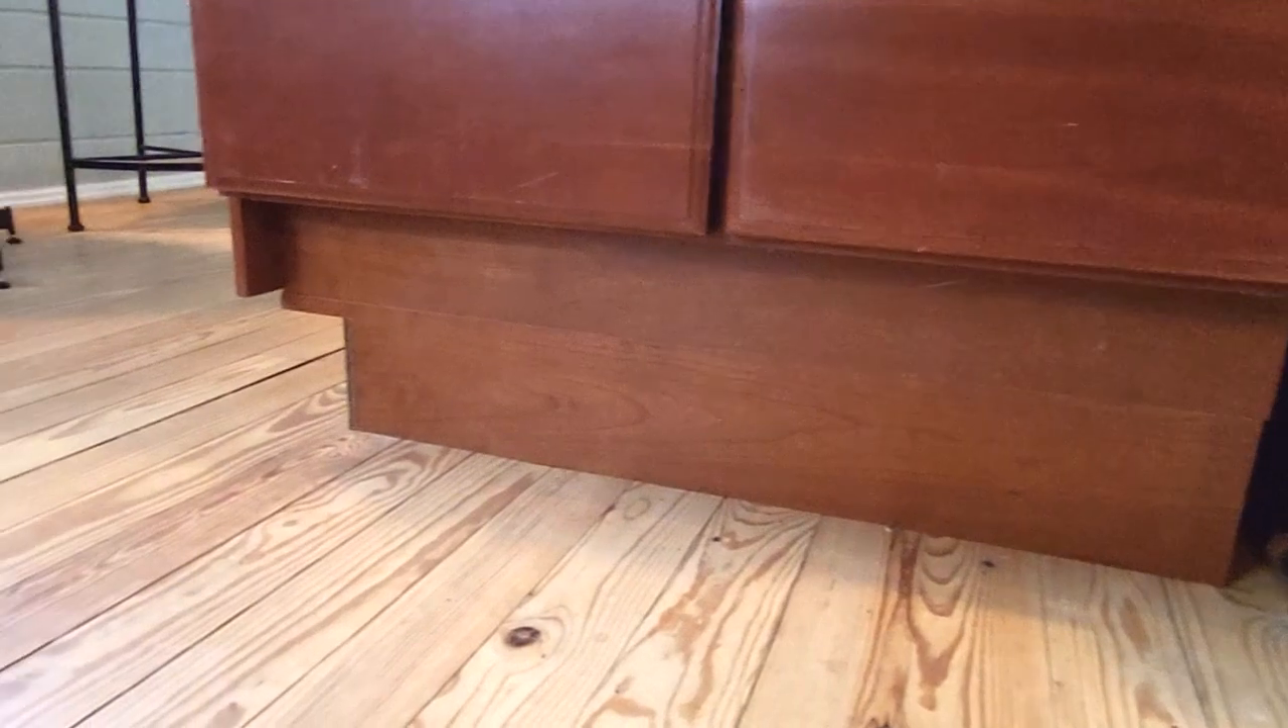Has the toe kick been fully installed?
Yes.